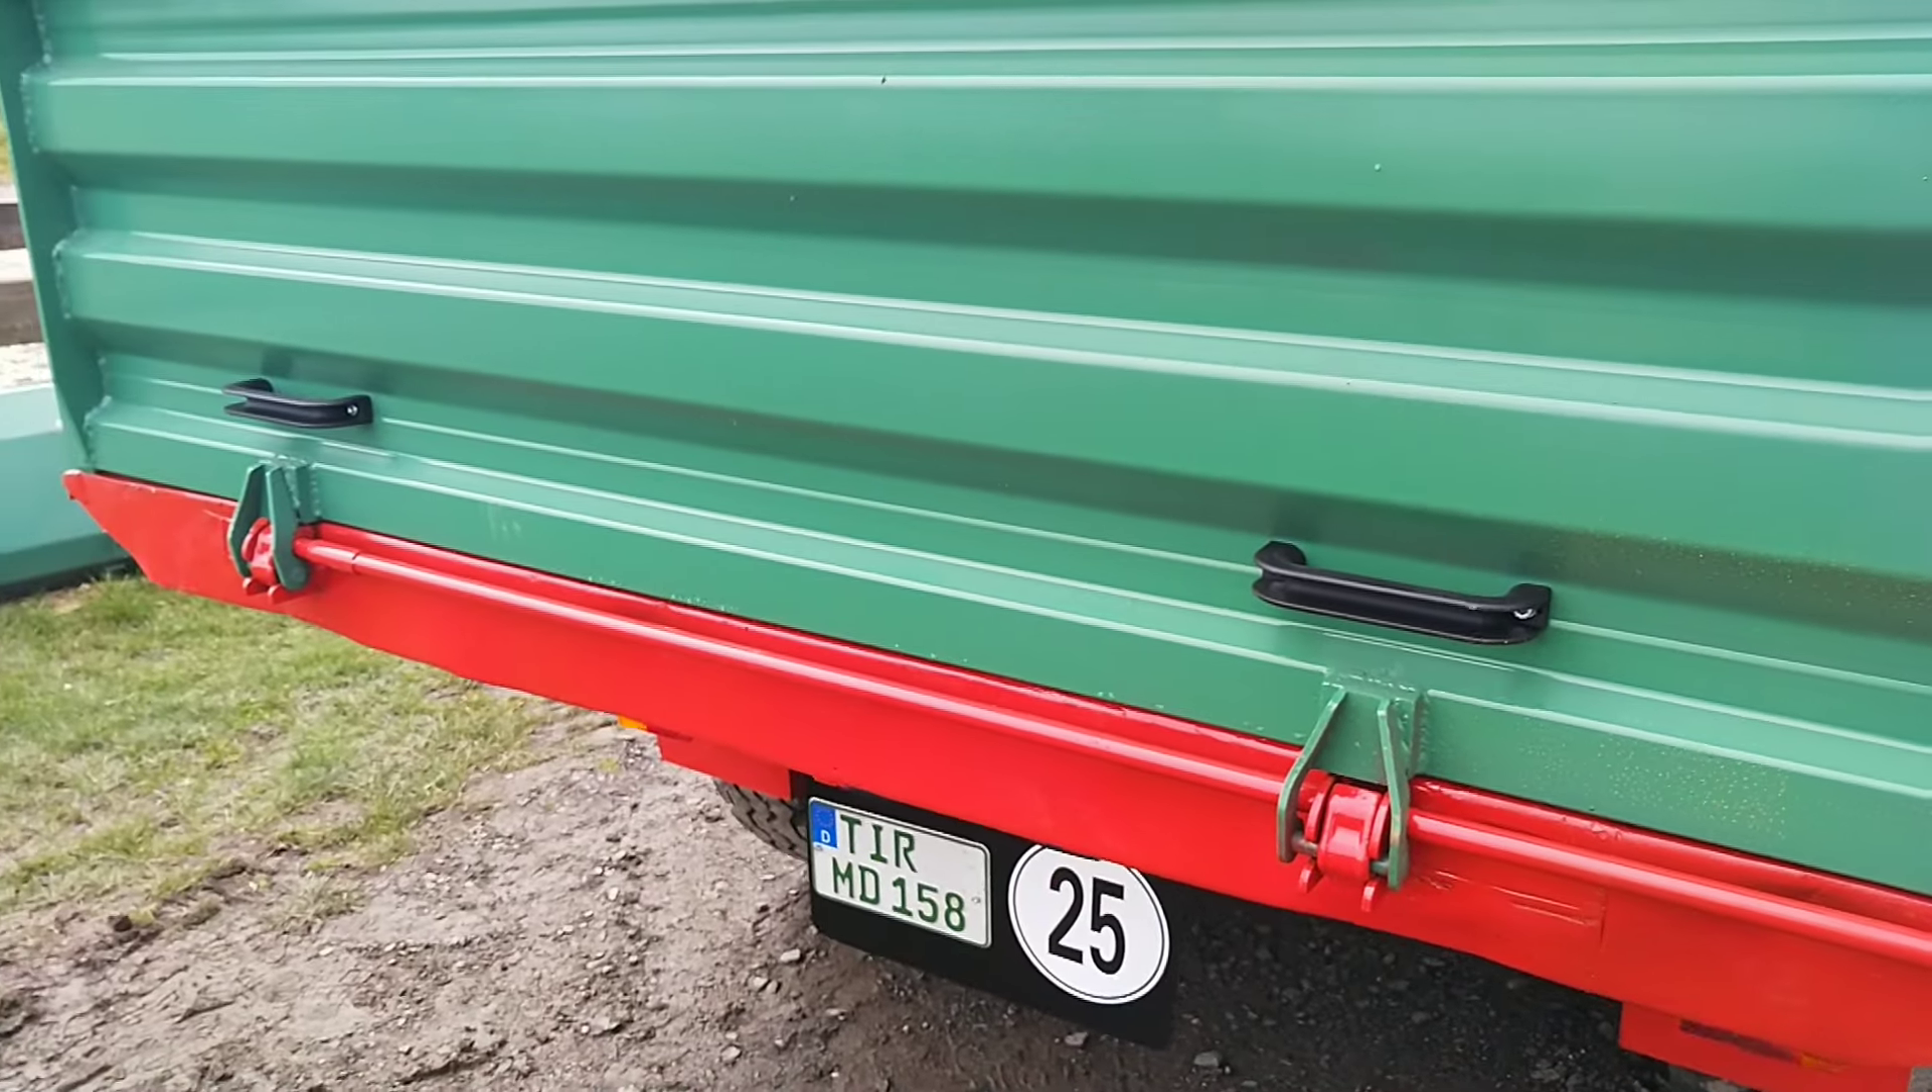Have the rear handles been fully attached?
Yes.